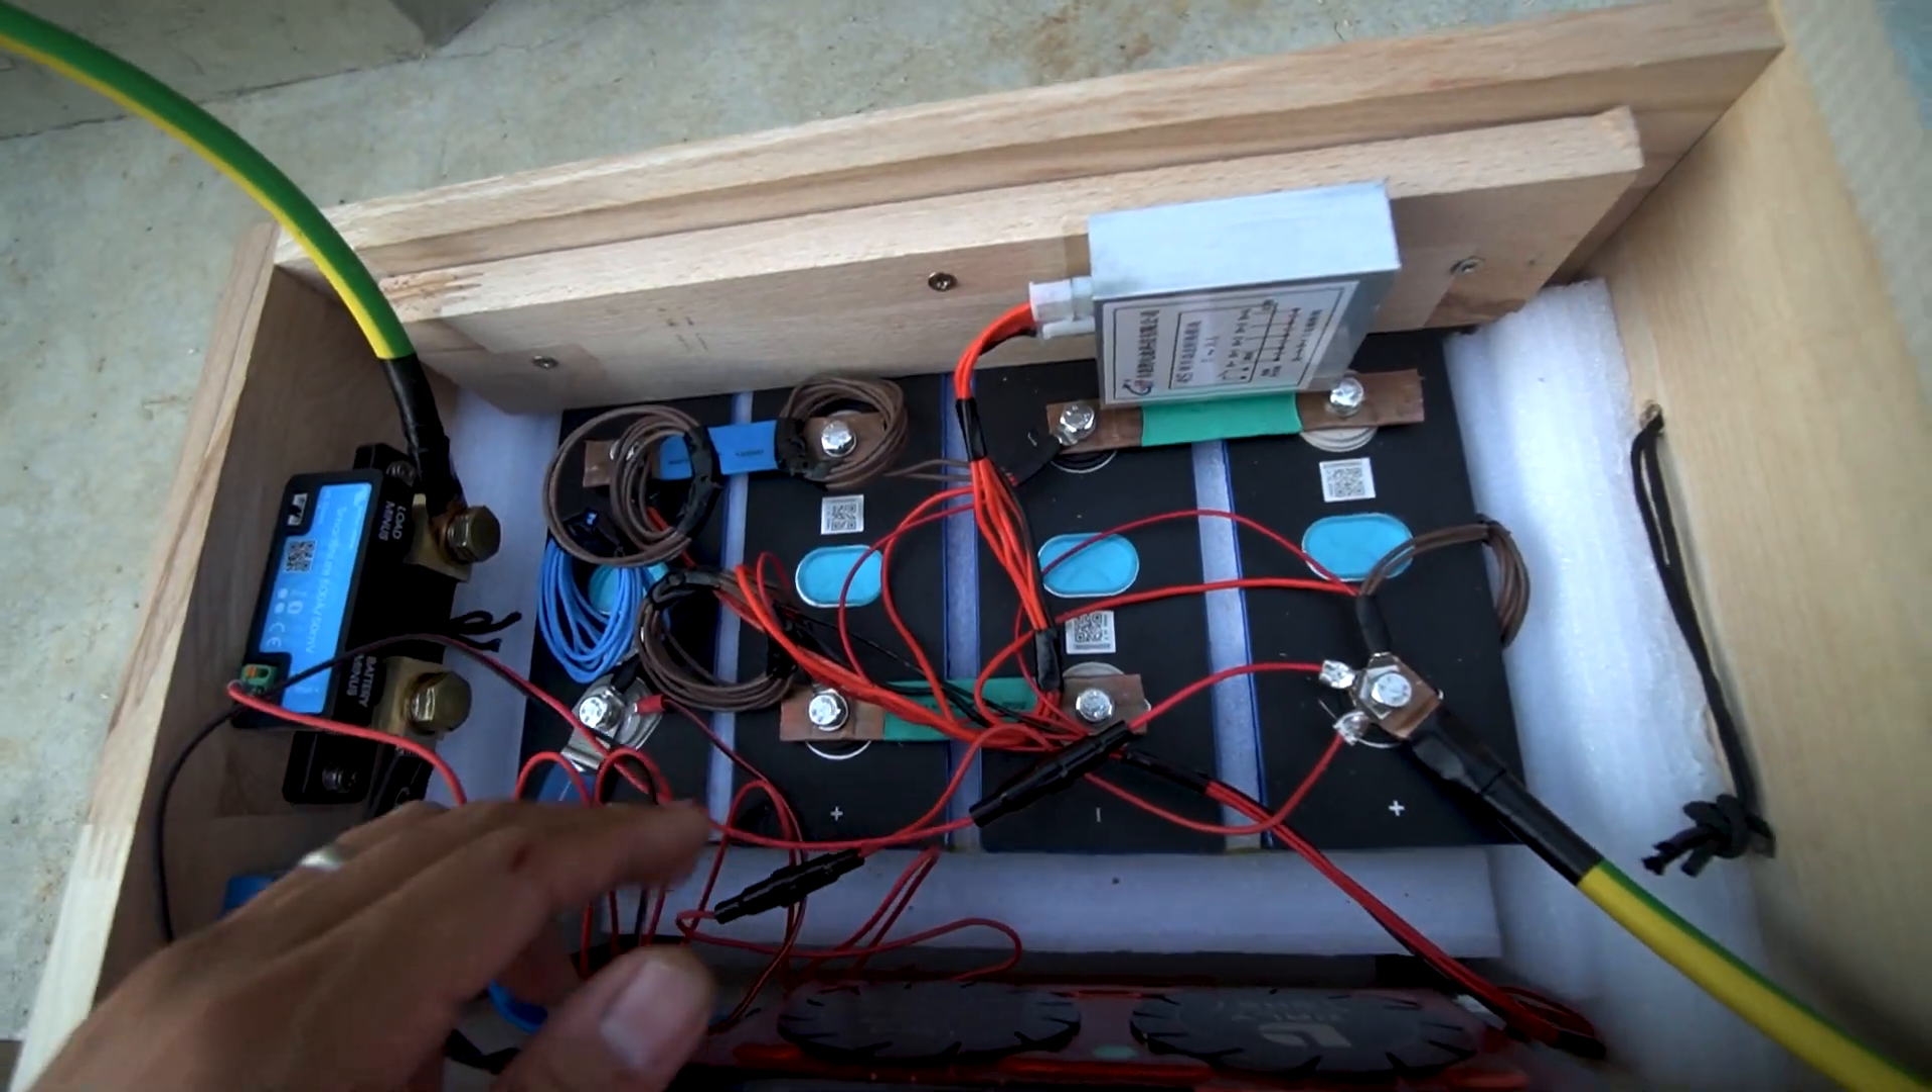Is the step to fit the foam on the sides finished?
Yes.